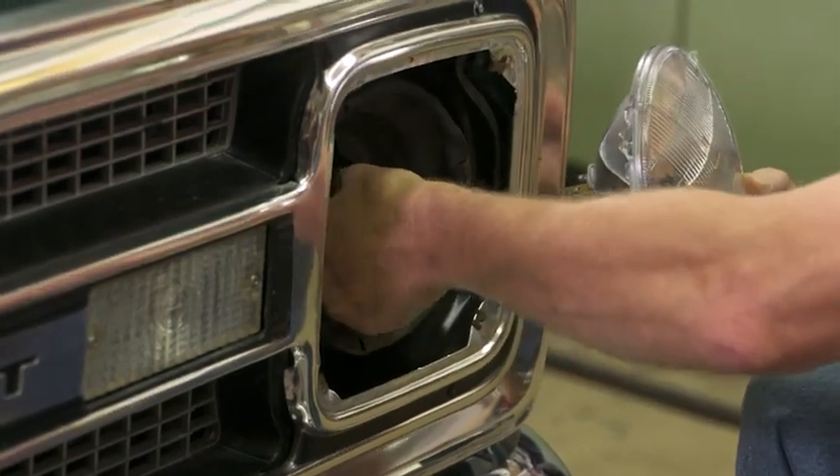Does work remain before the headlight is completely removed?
No.